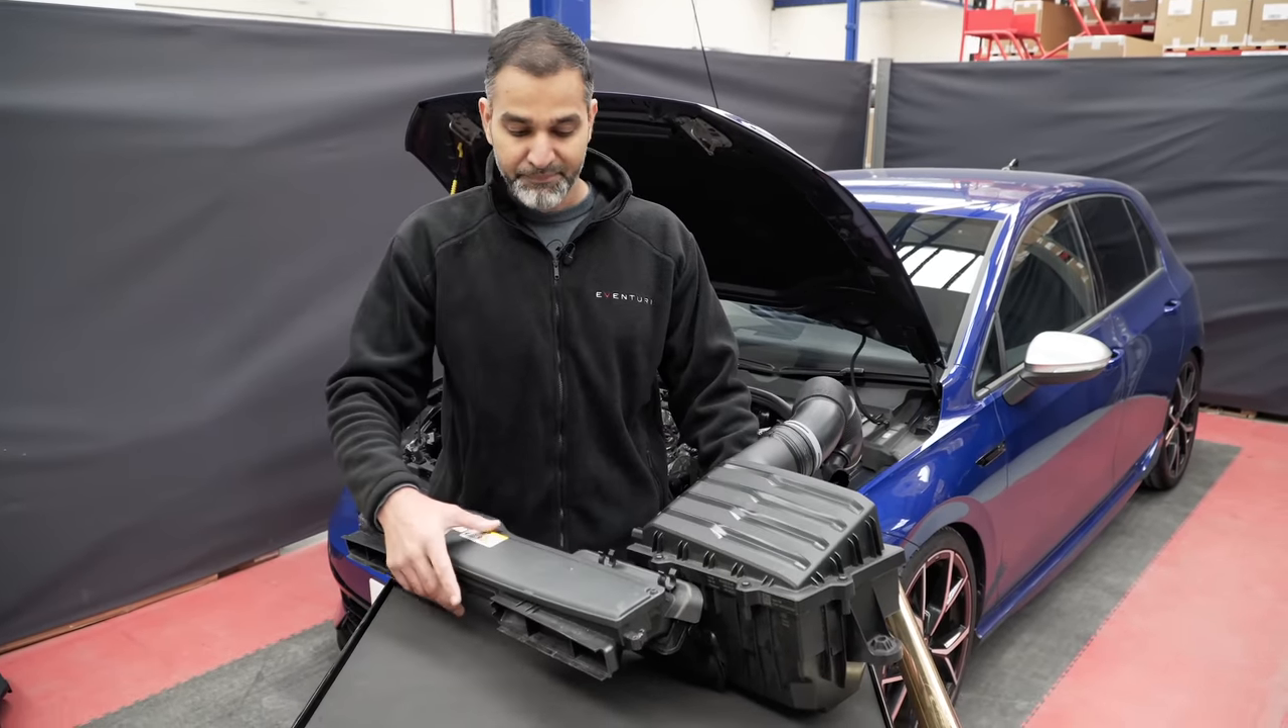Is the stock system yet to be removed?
No.